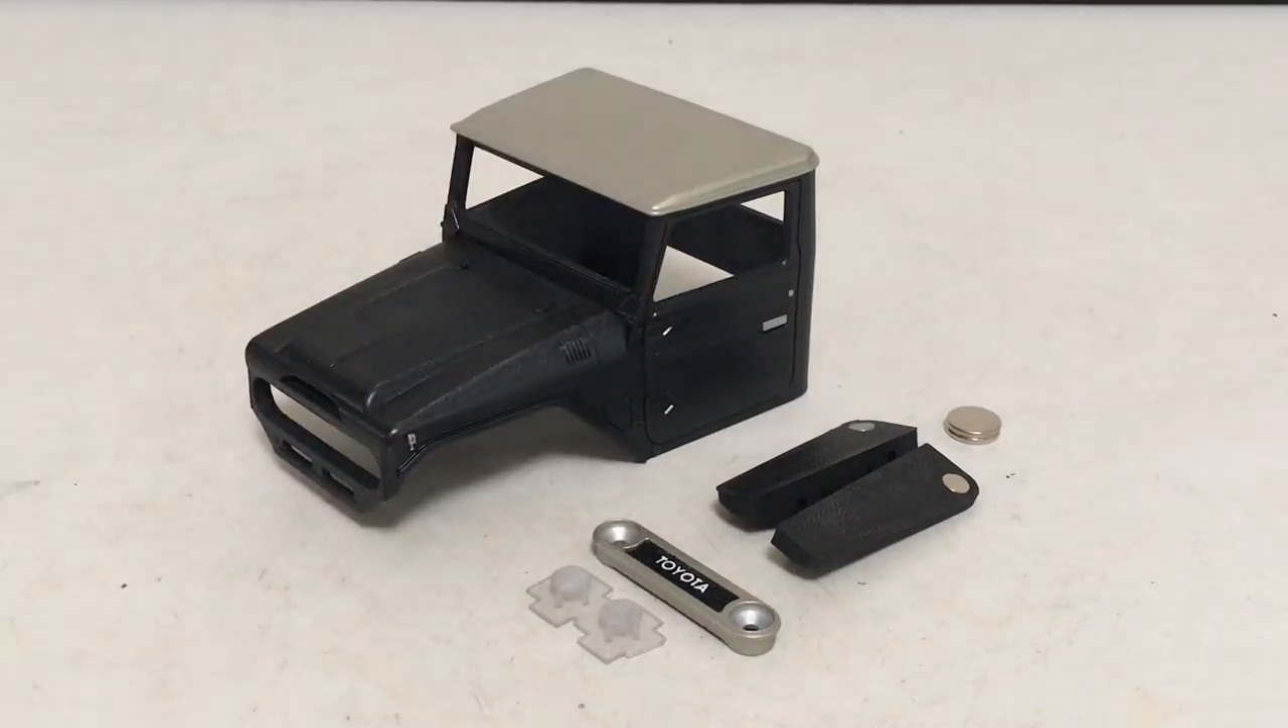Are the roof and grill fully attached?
No.